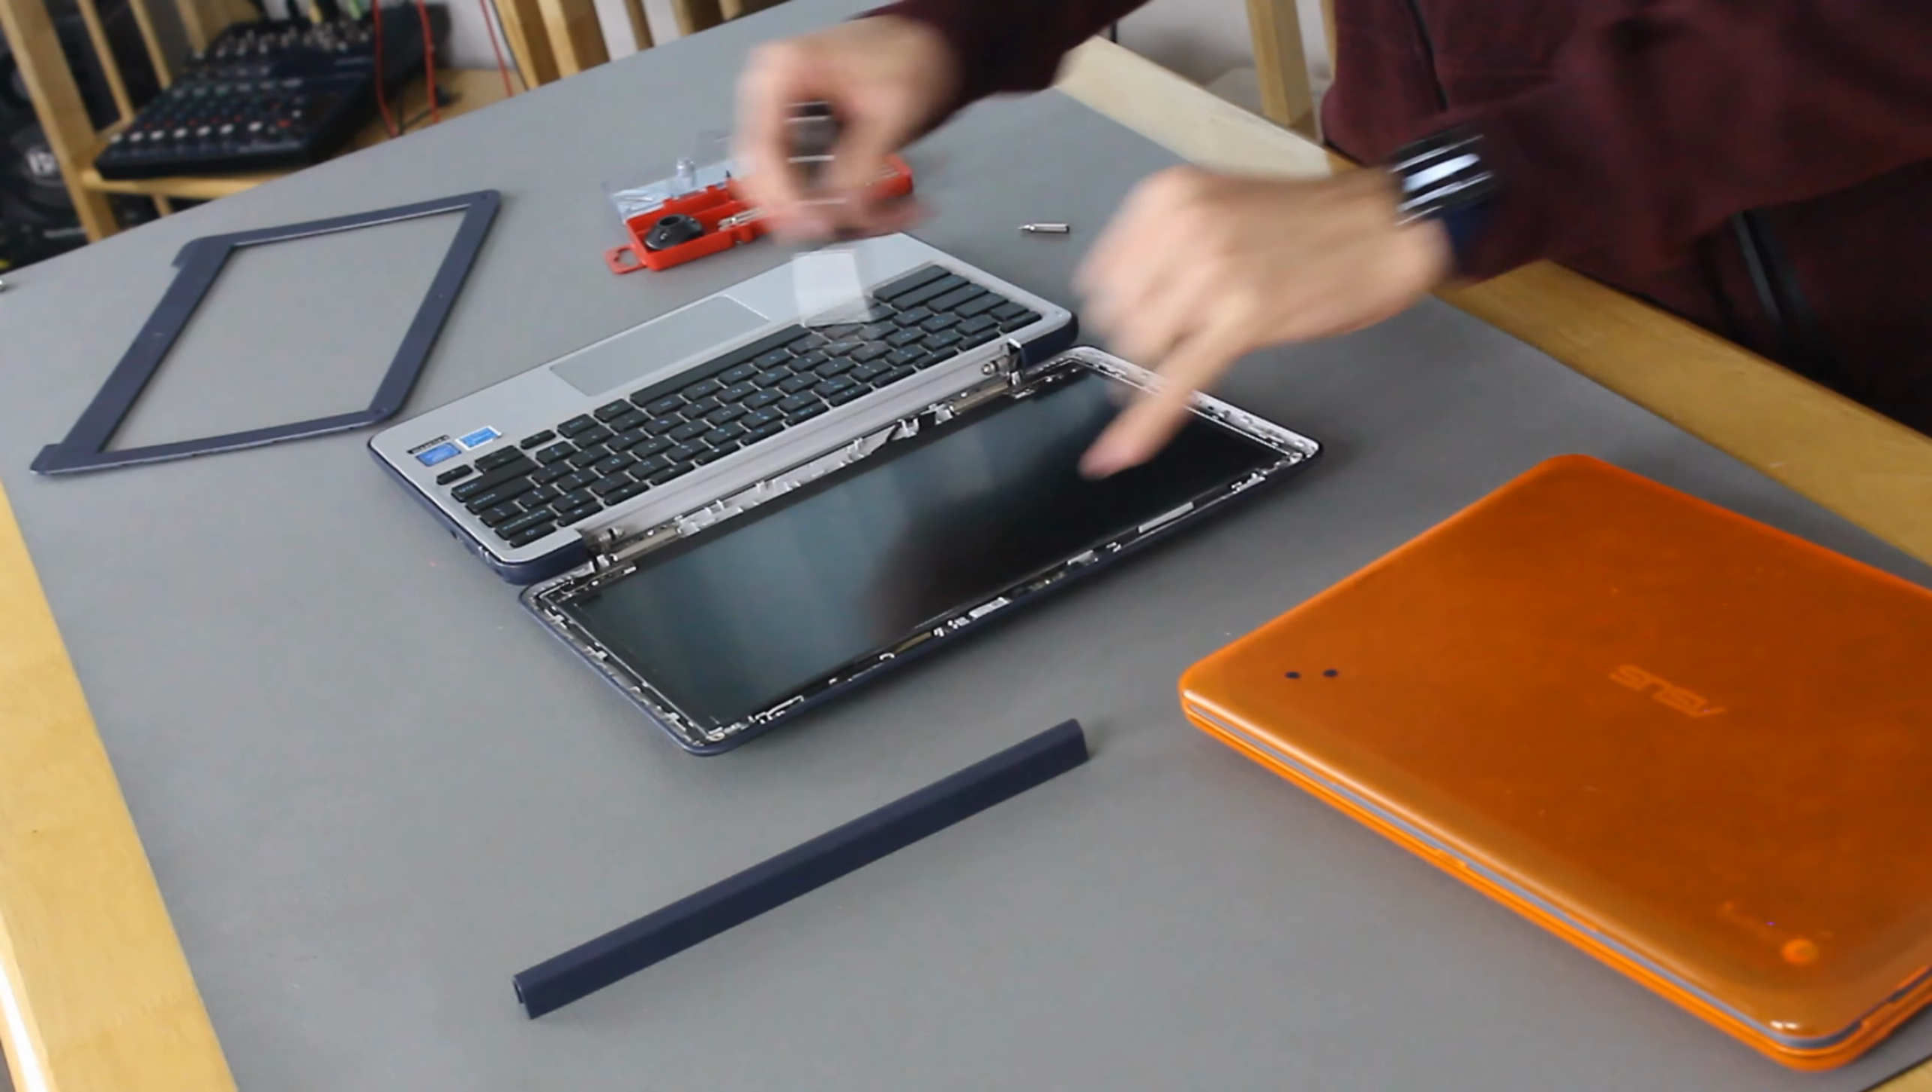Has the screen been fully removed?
No.